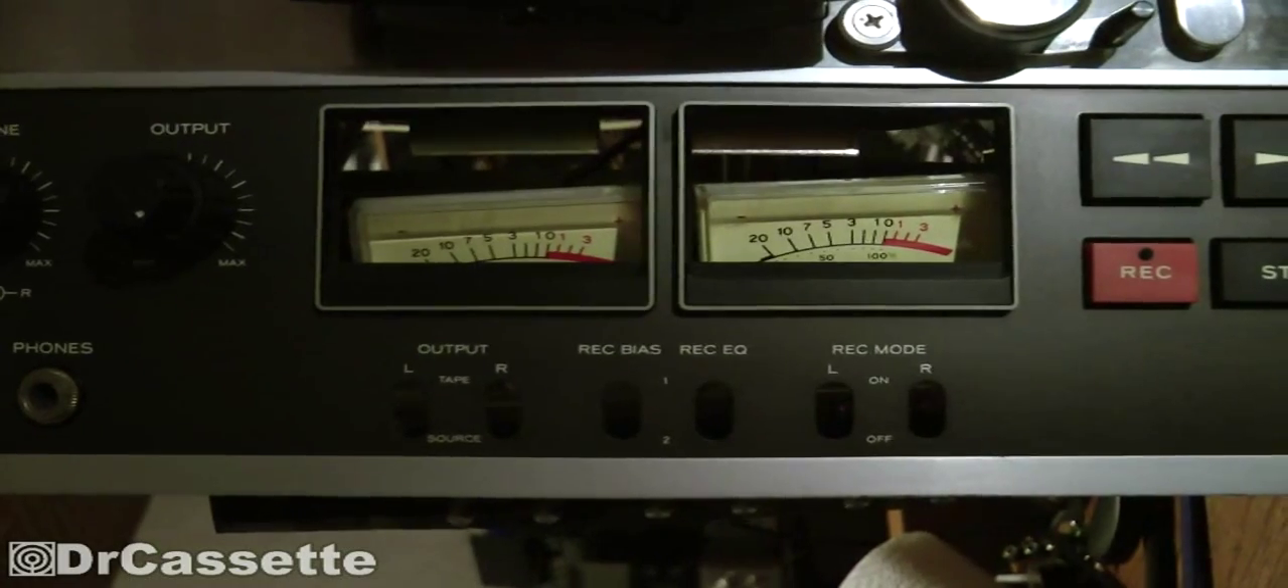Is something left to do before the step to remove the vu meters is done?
Yes.